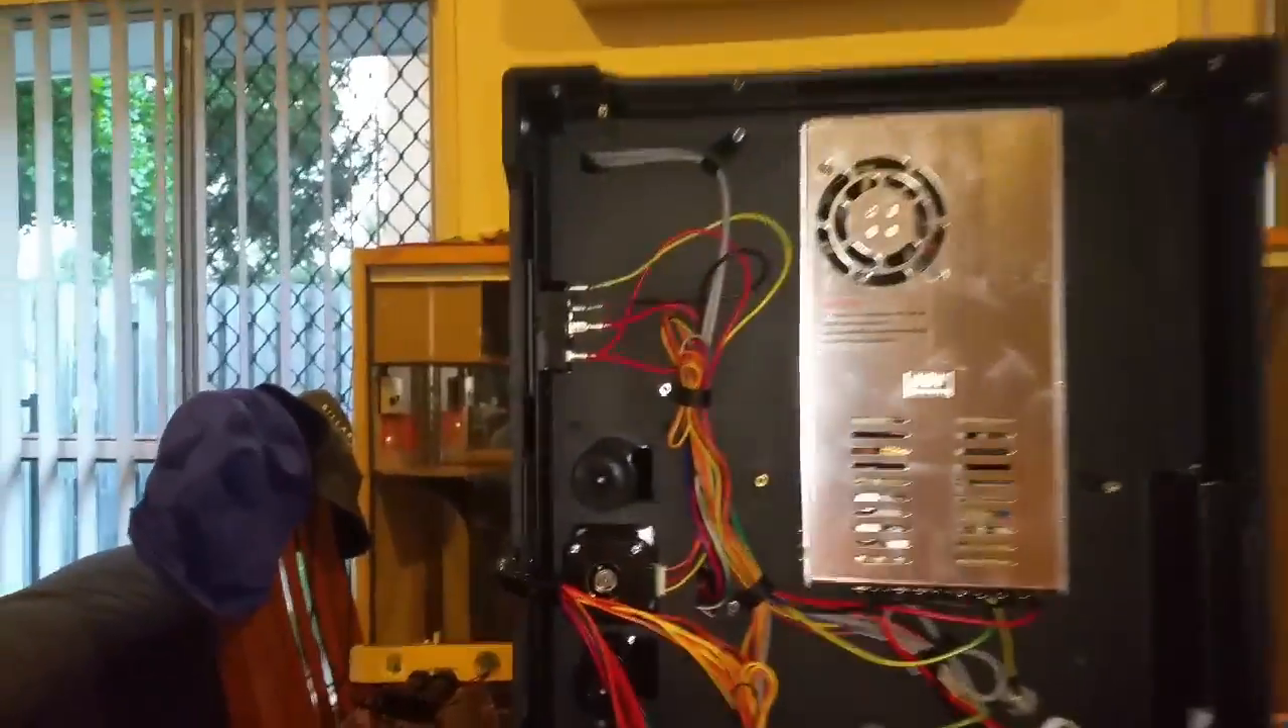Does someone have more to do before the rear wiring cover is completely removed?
No.